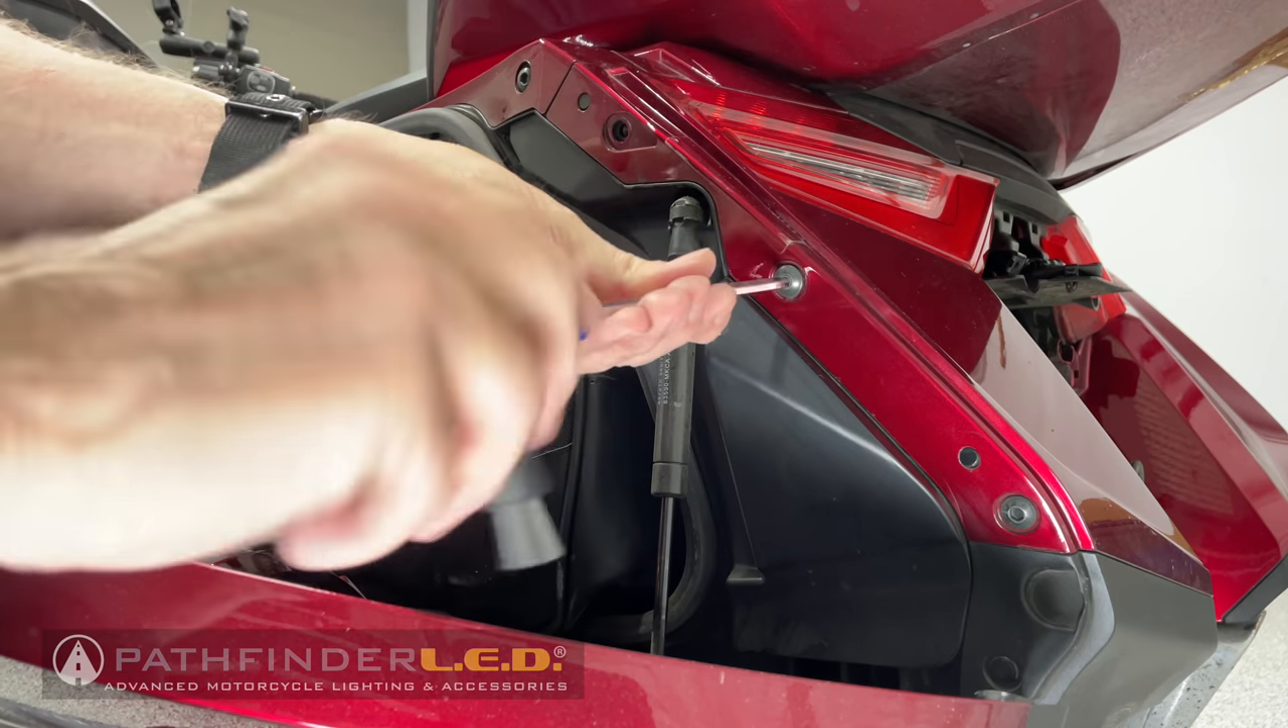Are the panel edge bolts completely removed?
No.